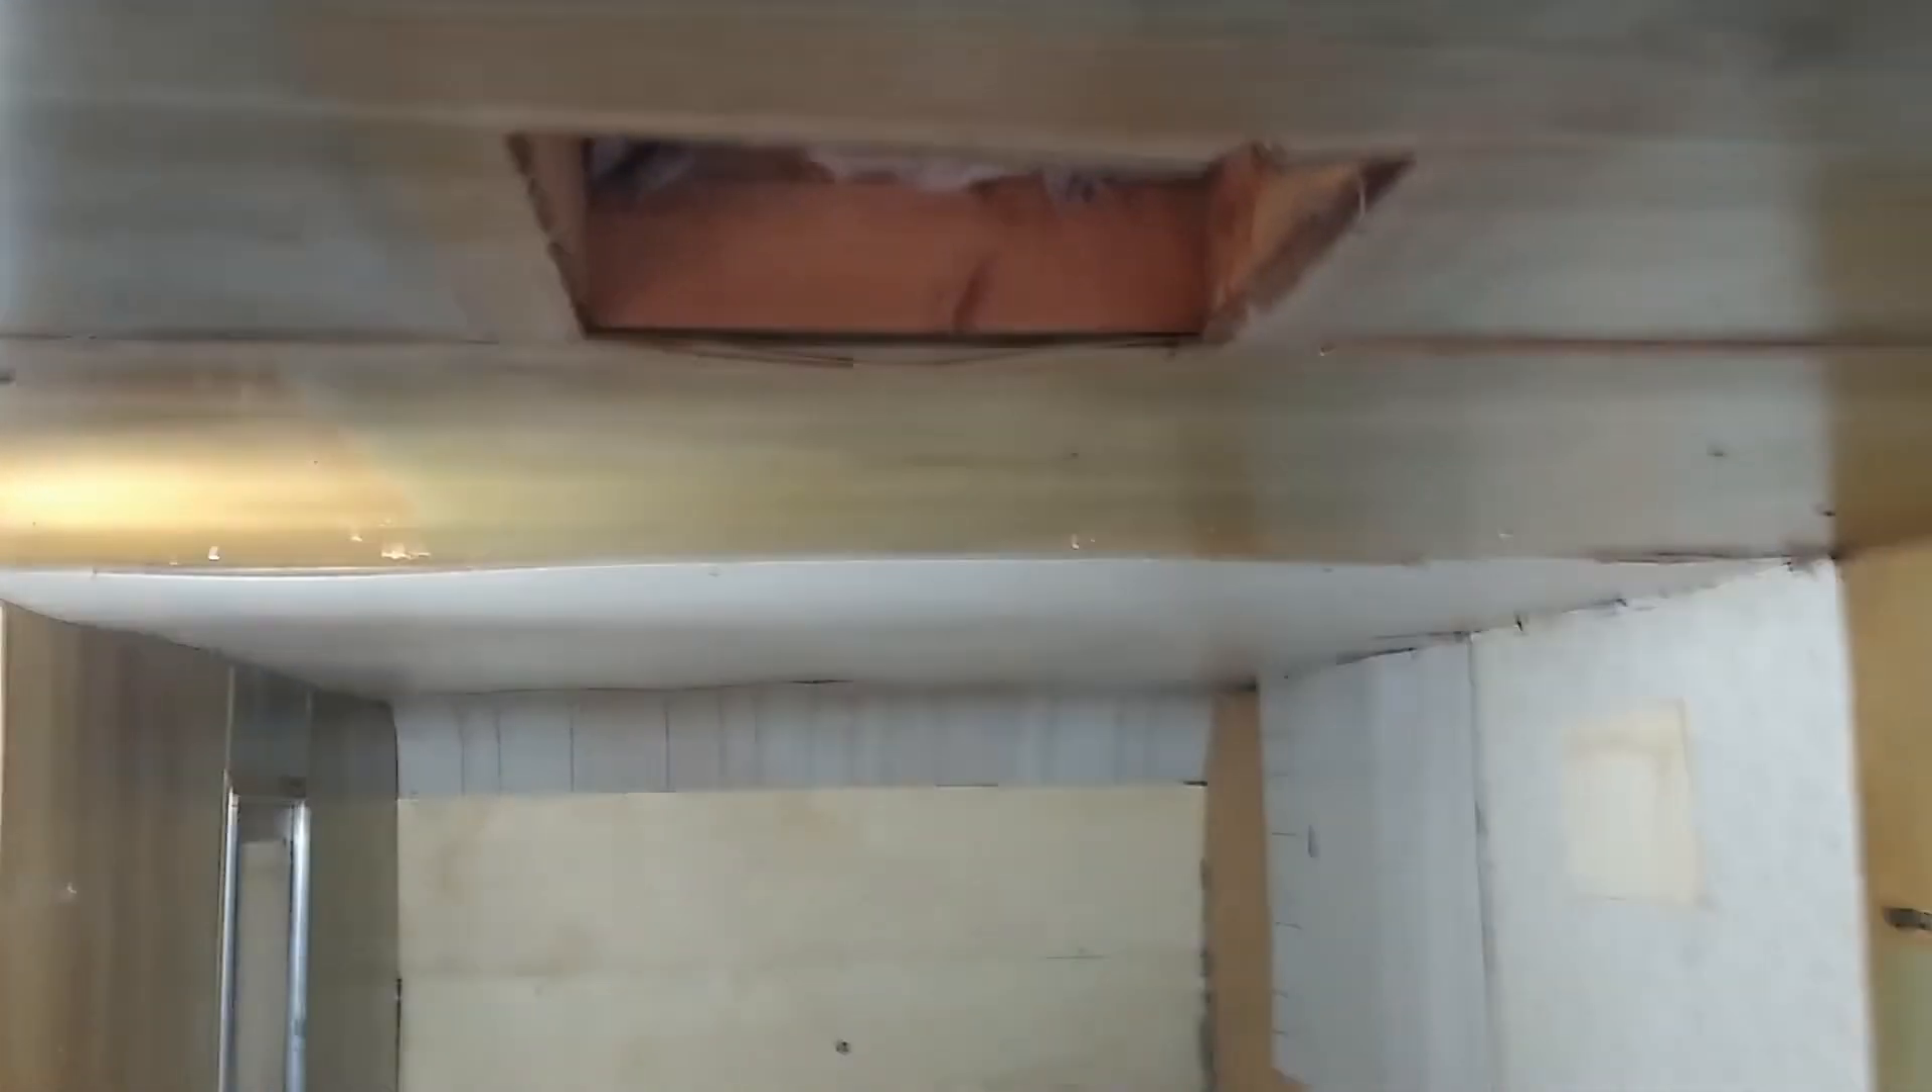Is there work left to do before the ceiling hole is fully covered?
Yes.